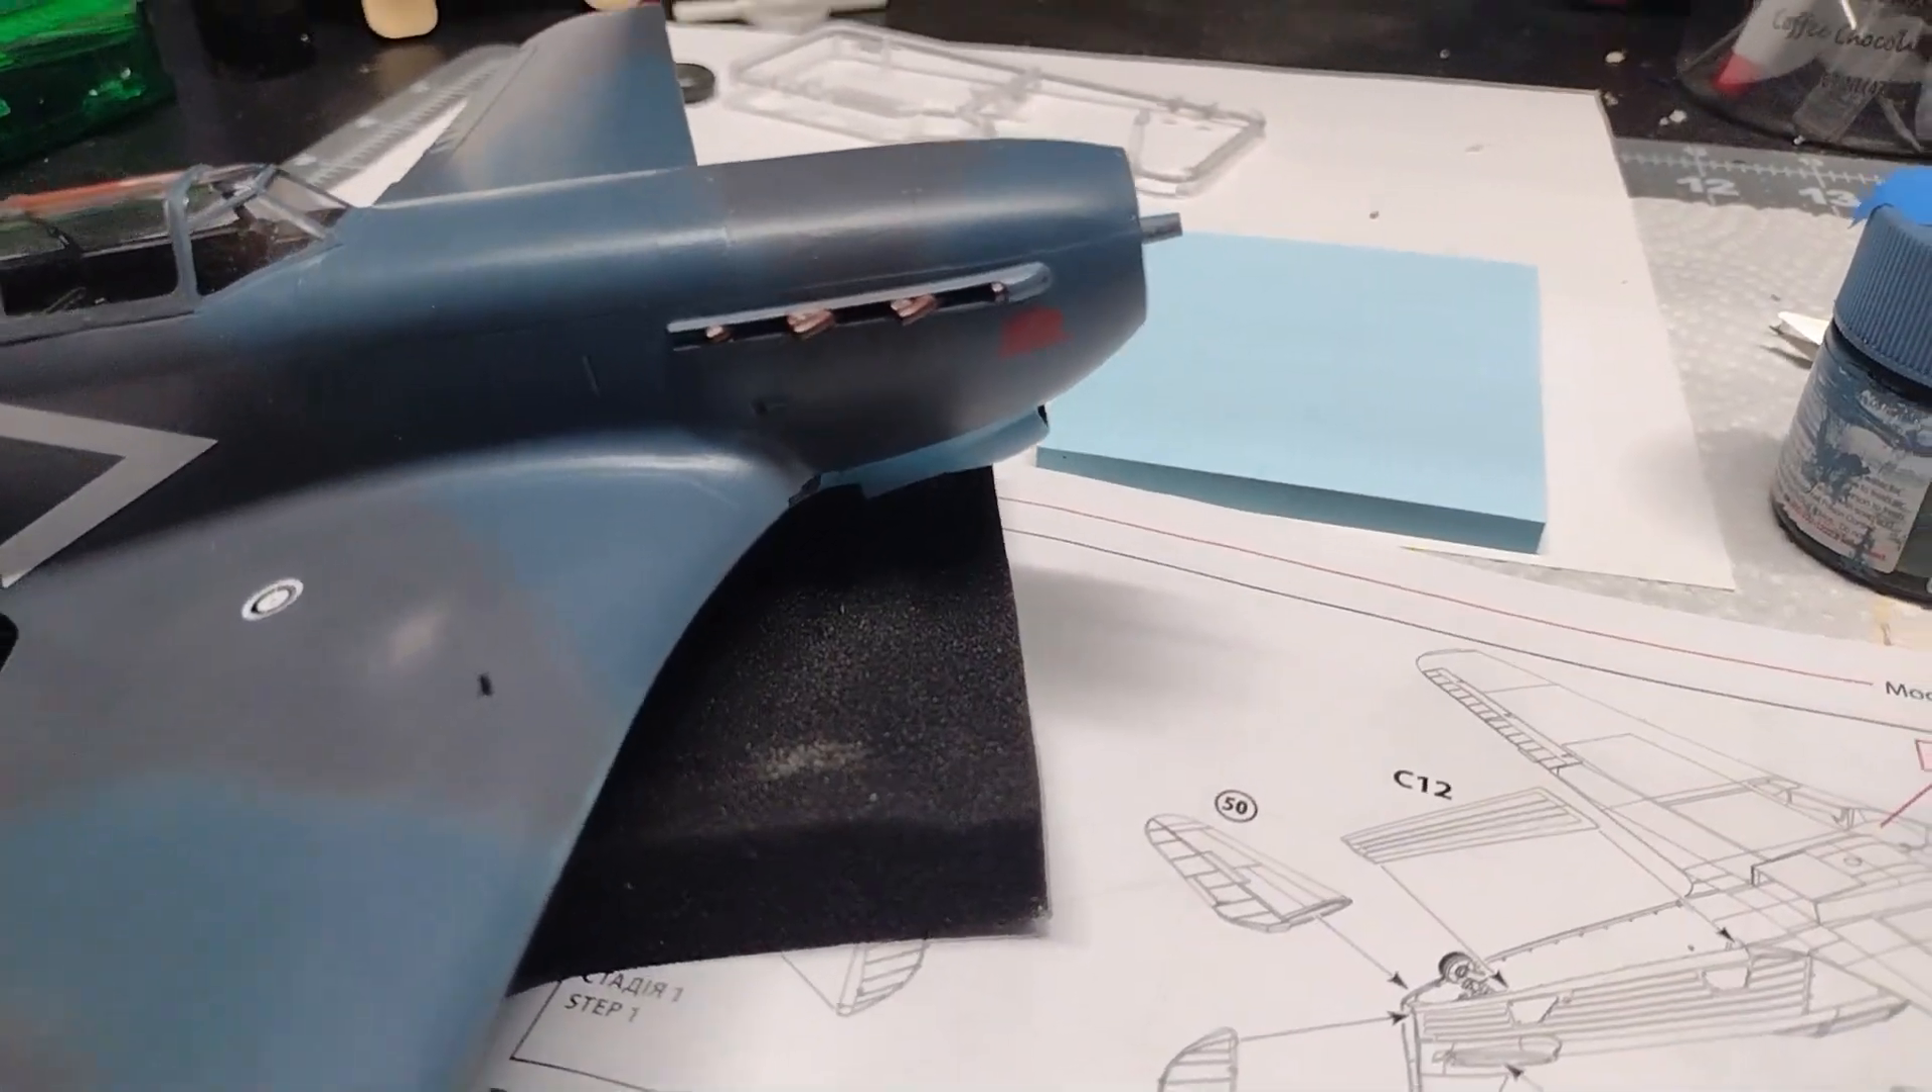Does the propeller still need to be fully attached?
Yes.